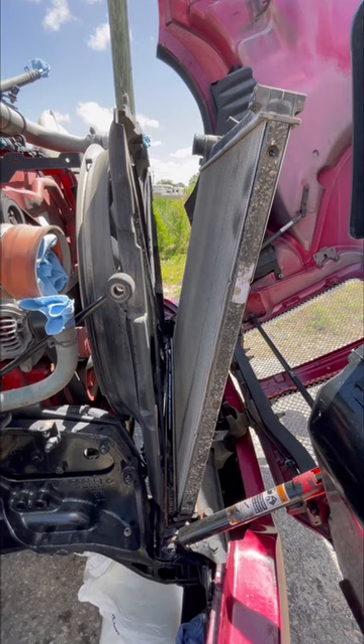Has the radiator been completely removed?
No.